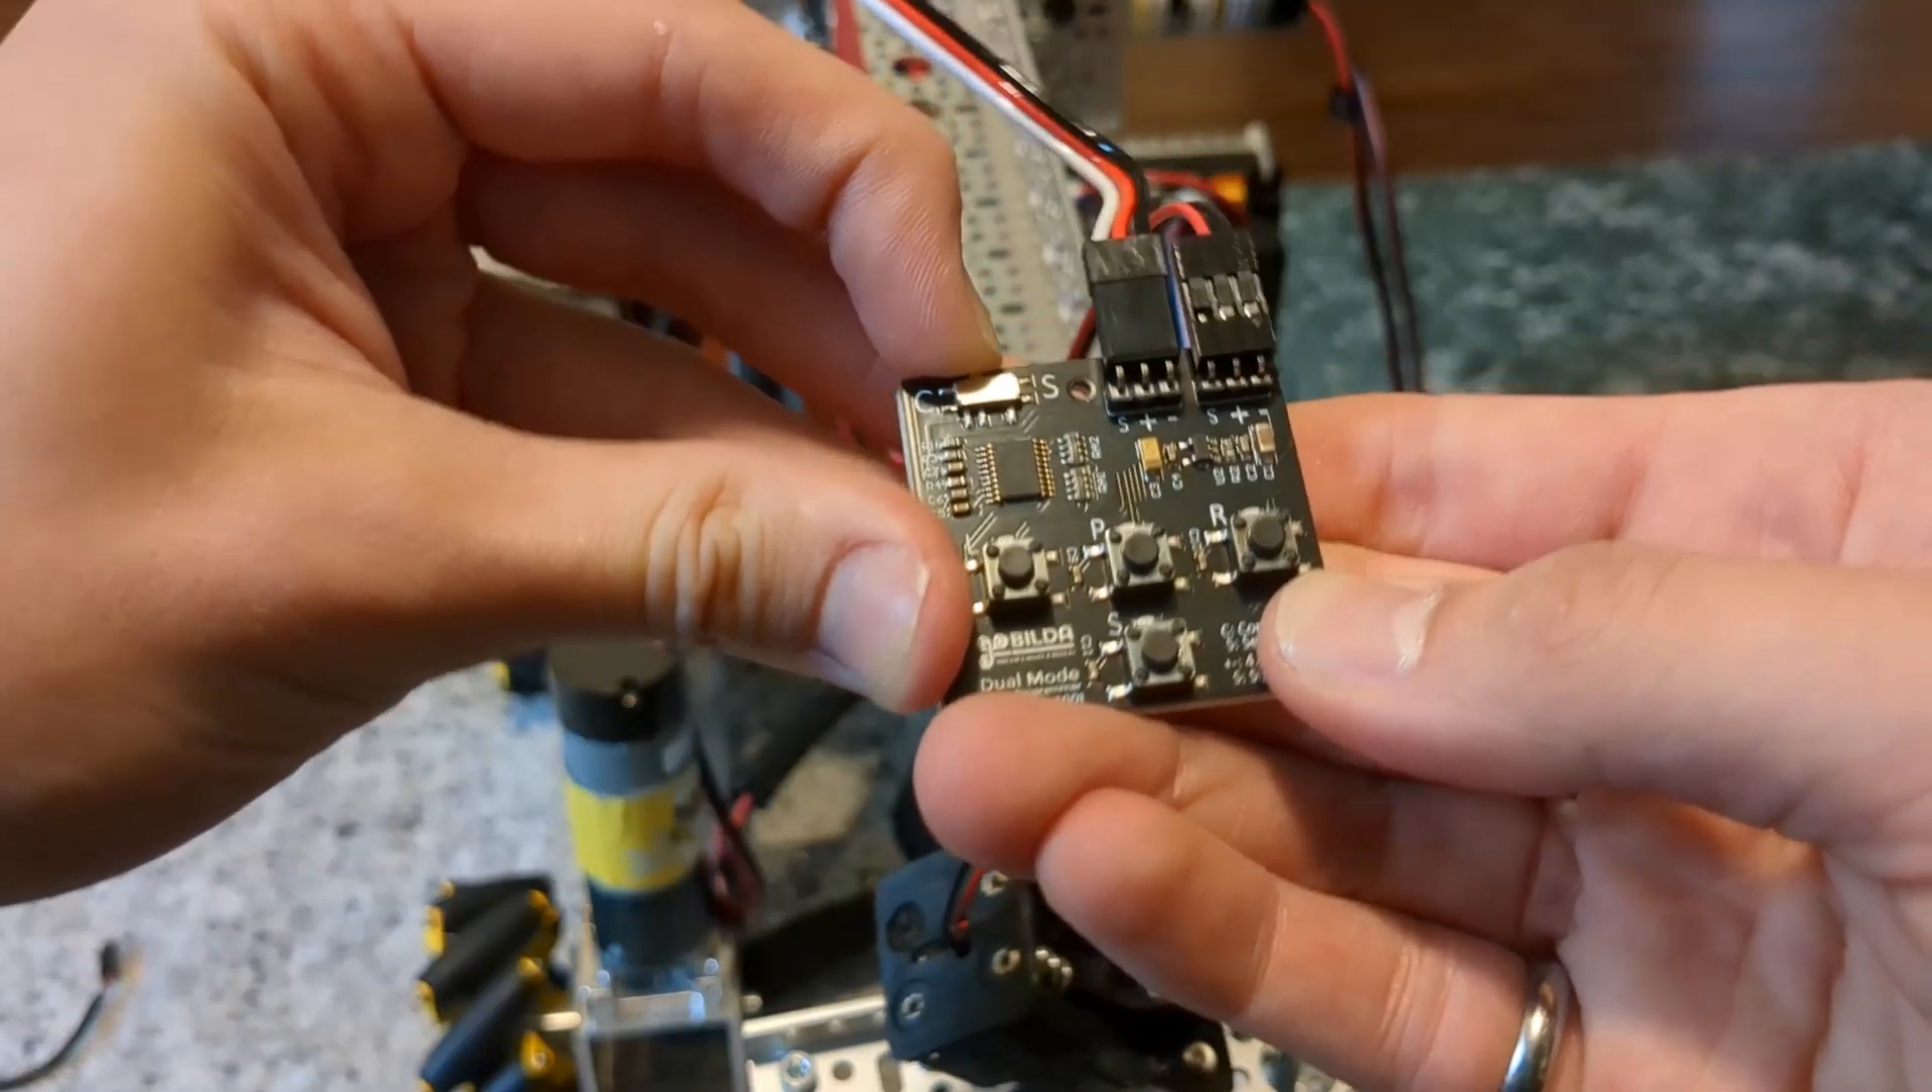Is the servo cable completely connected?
Yes.